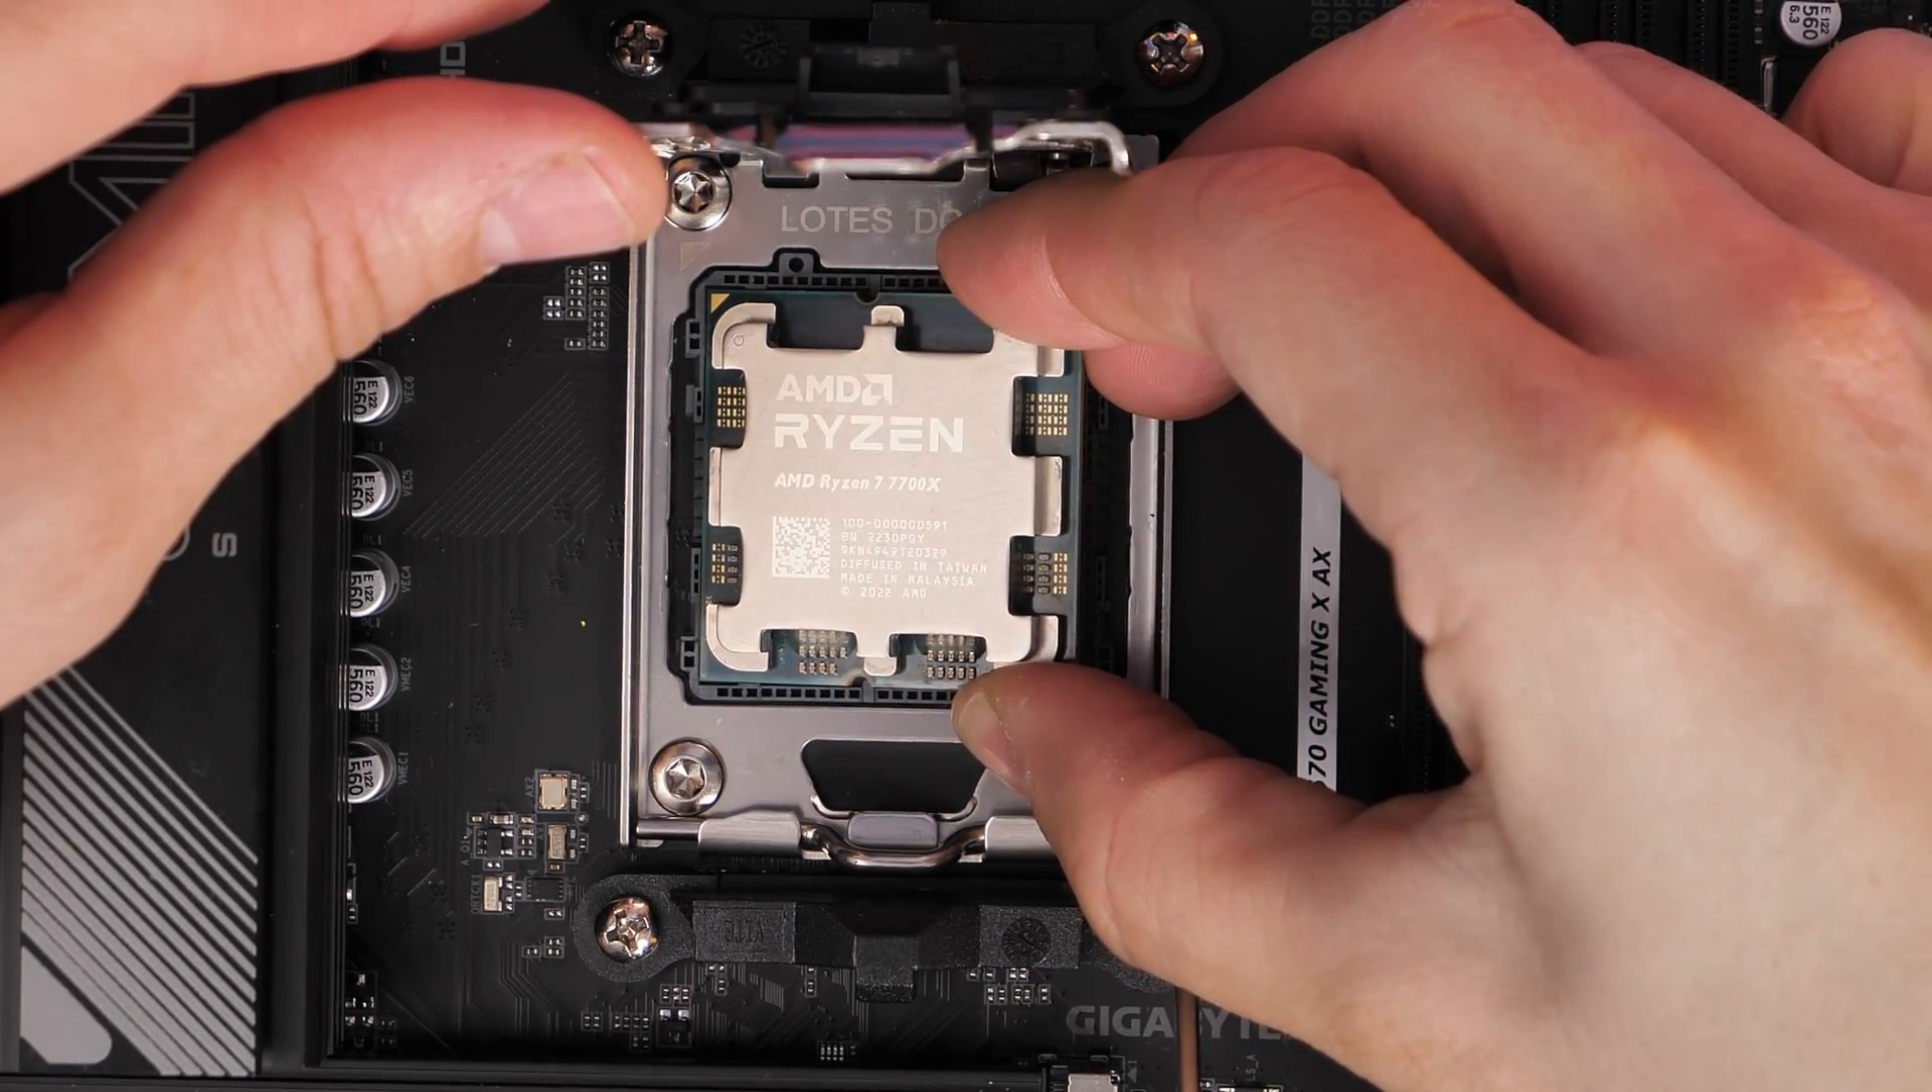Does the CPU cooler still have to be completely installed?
Yes.